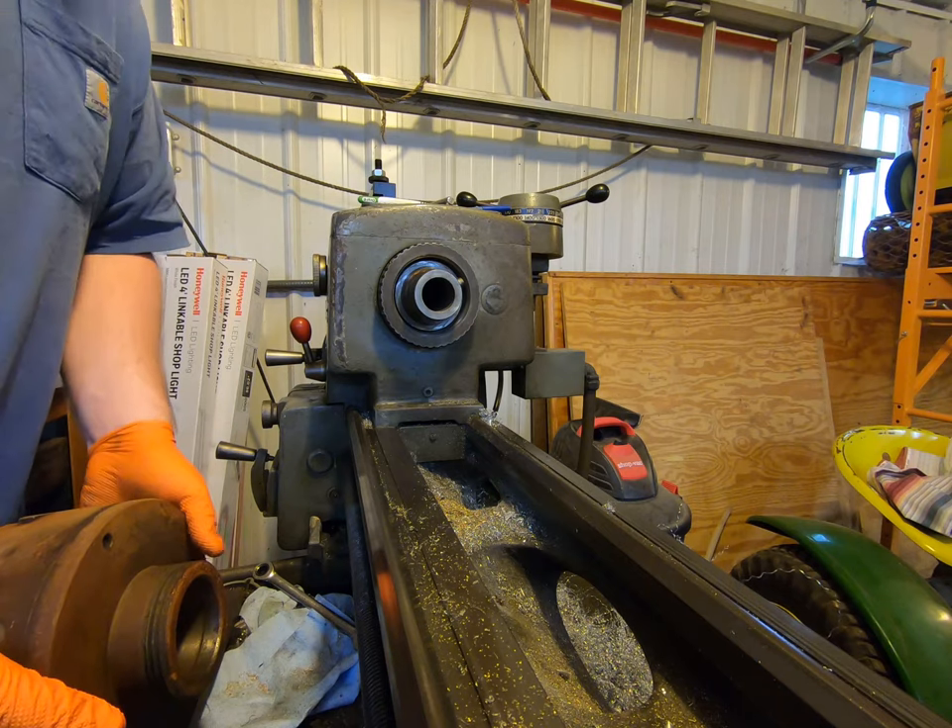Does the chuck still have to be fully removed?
No.